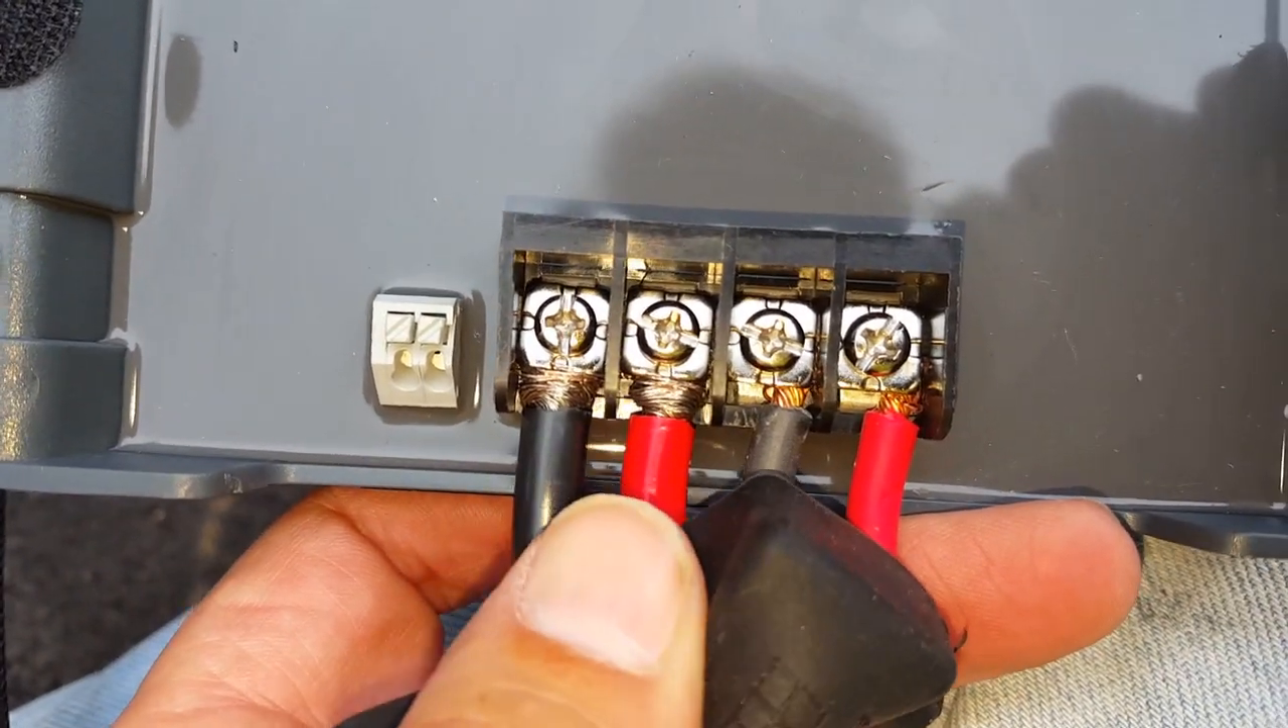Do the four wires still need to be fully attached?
No.